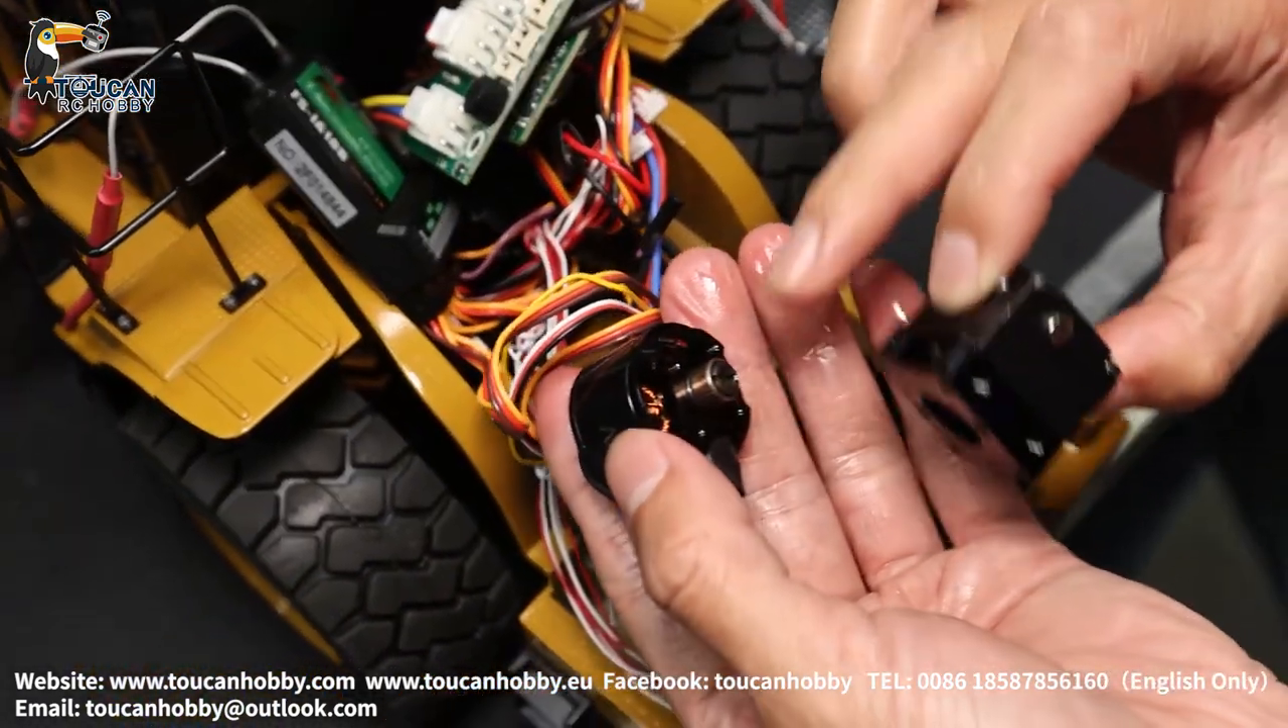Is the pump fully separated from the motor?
Yes.